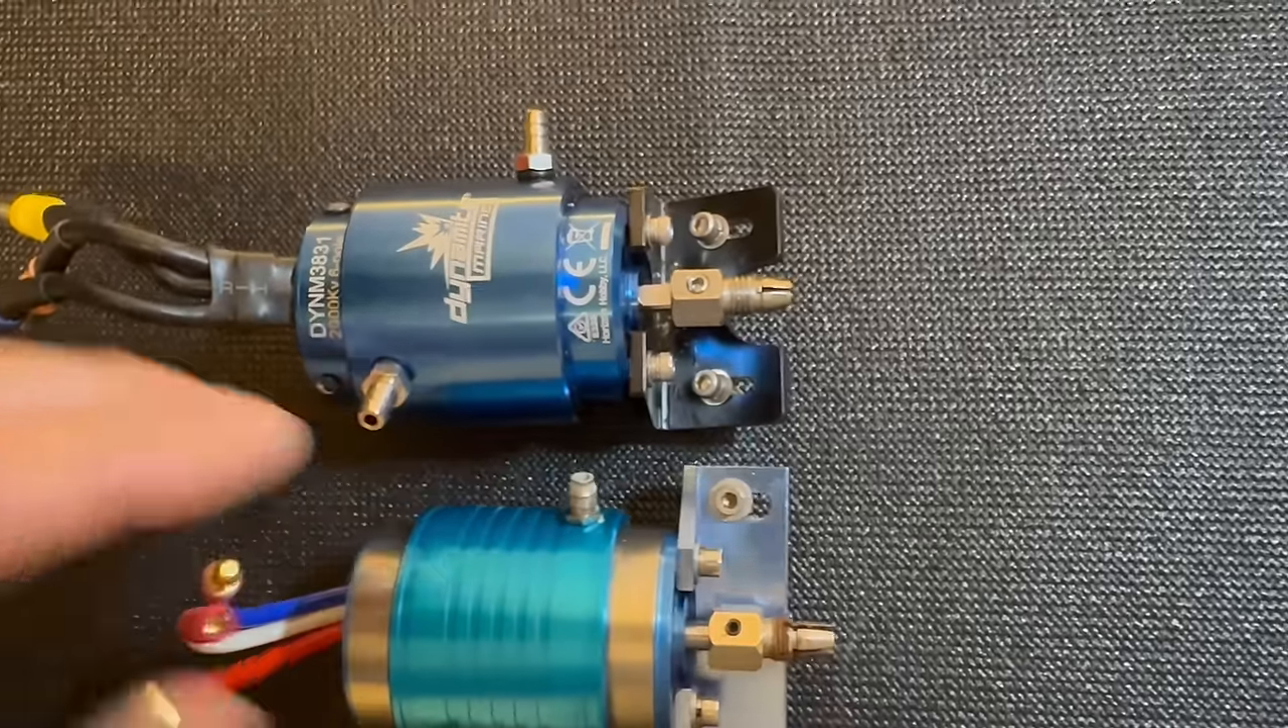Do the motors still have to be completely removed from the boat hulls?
No.